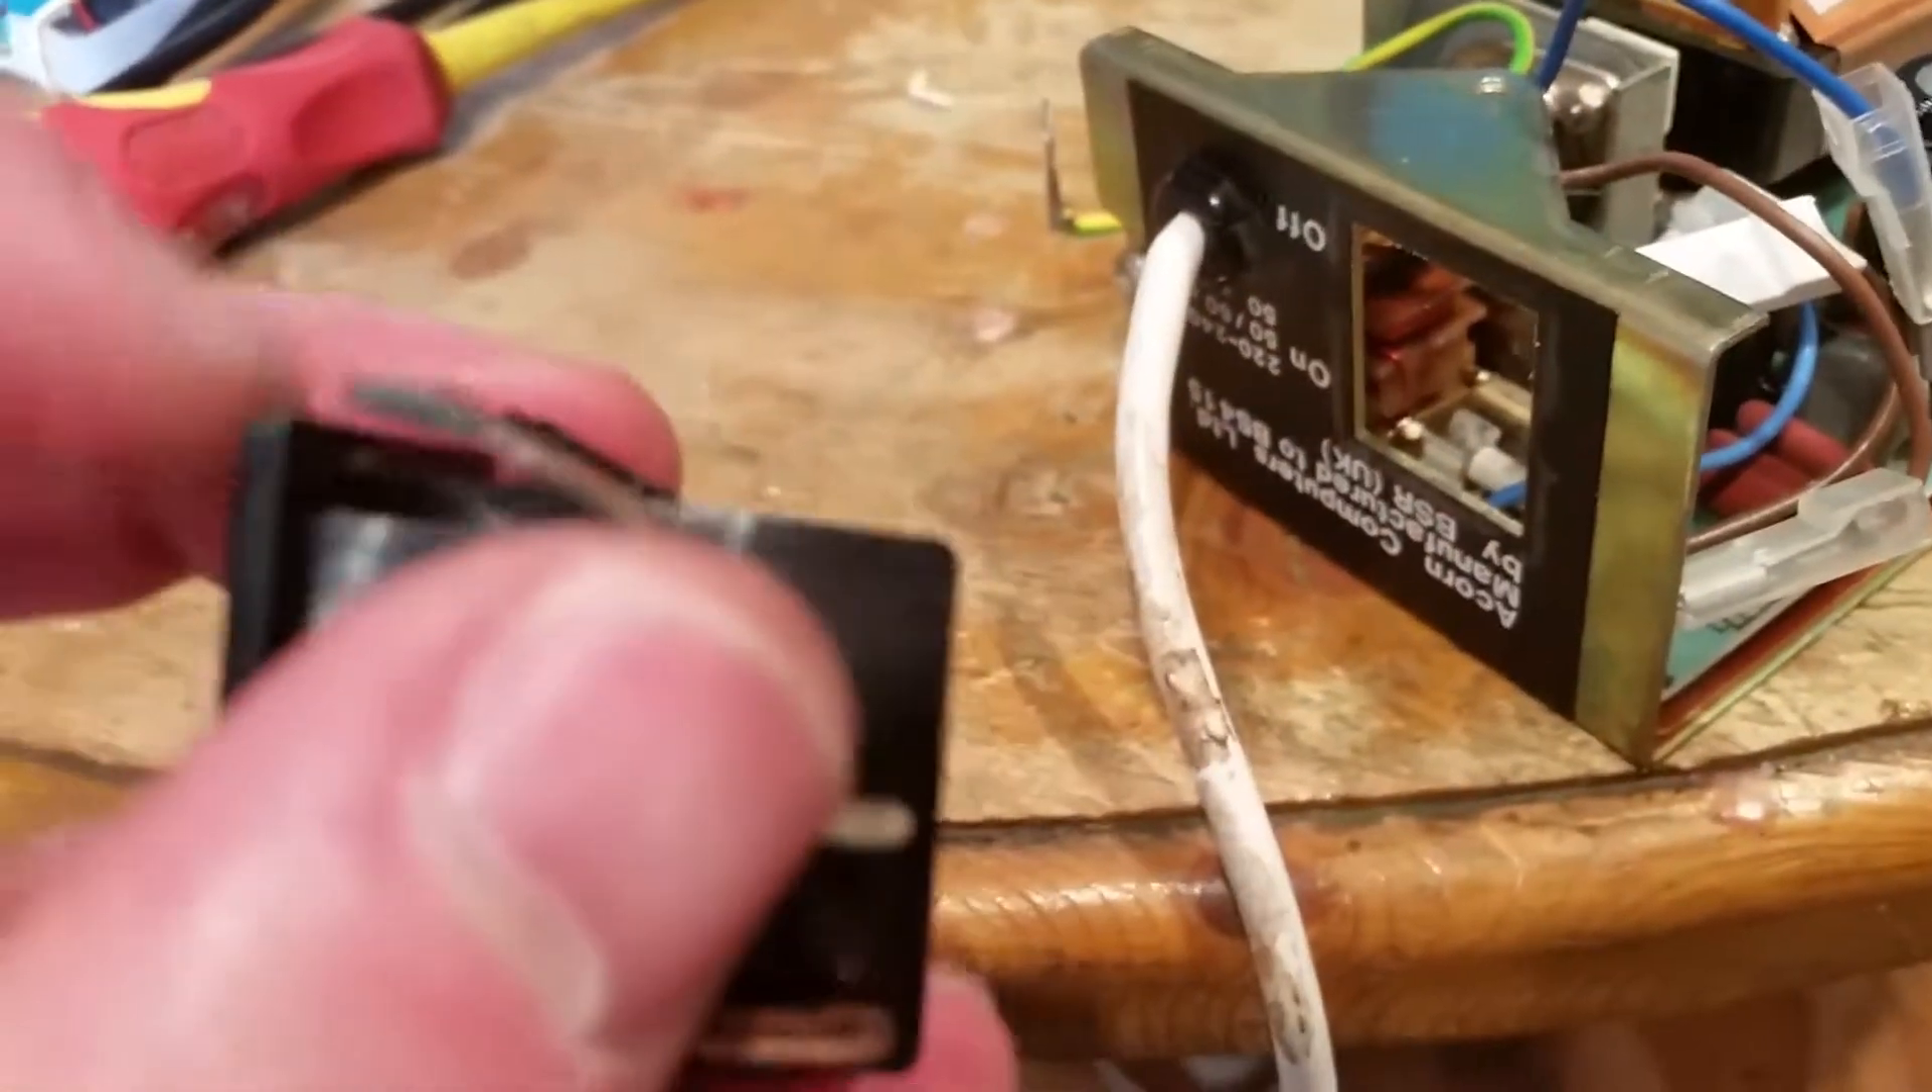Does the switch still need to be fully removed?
No.